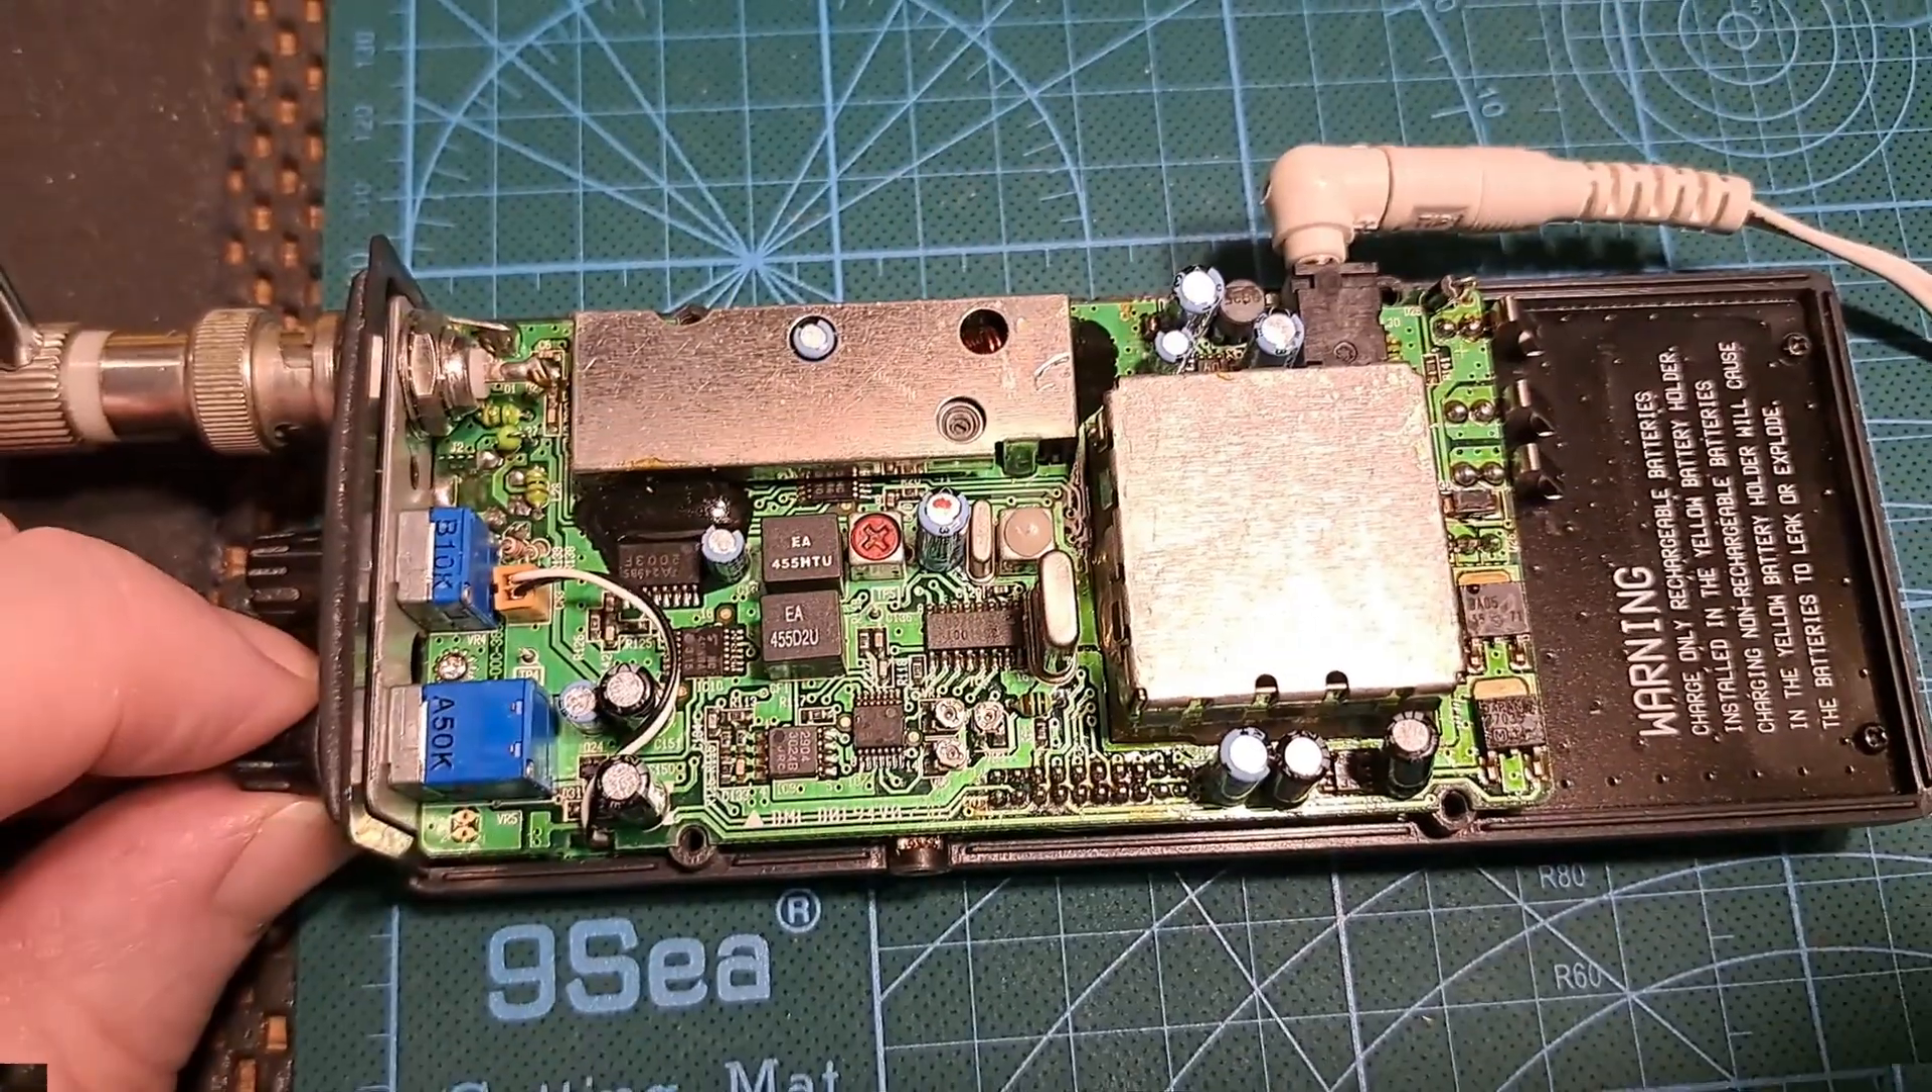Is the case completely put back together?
No.